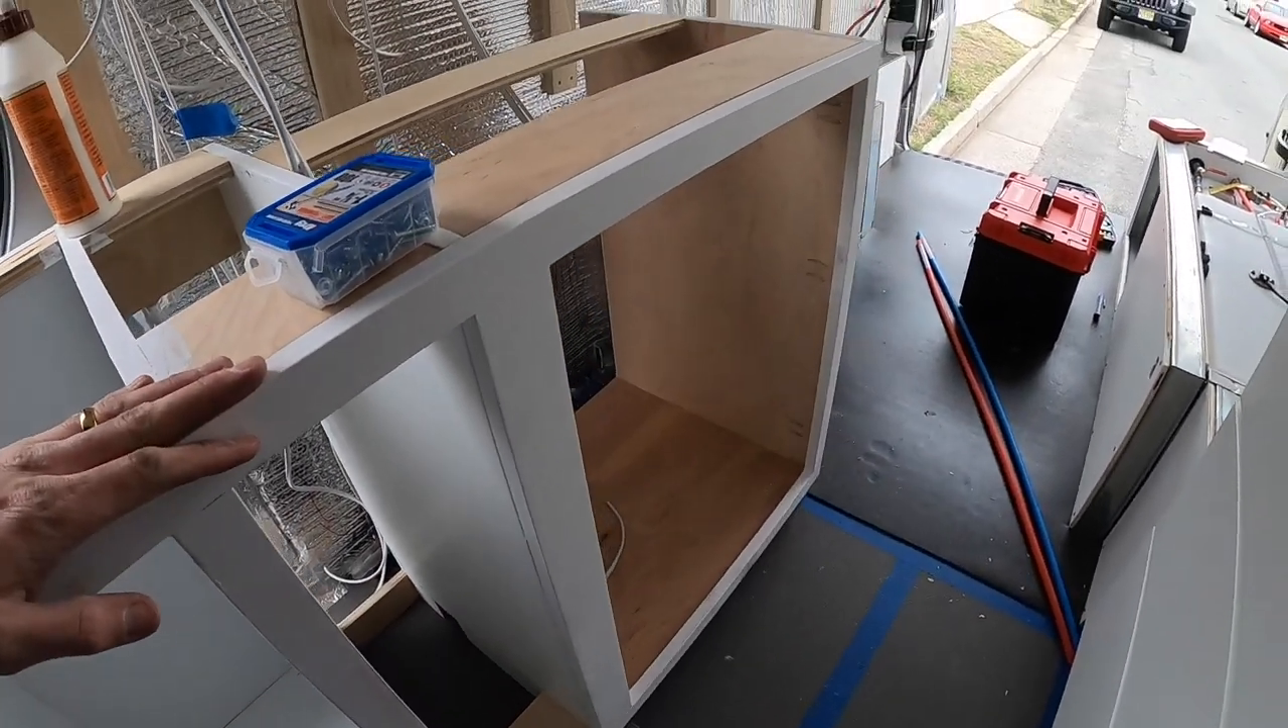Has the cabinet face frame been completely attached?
Yes.